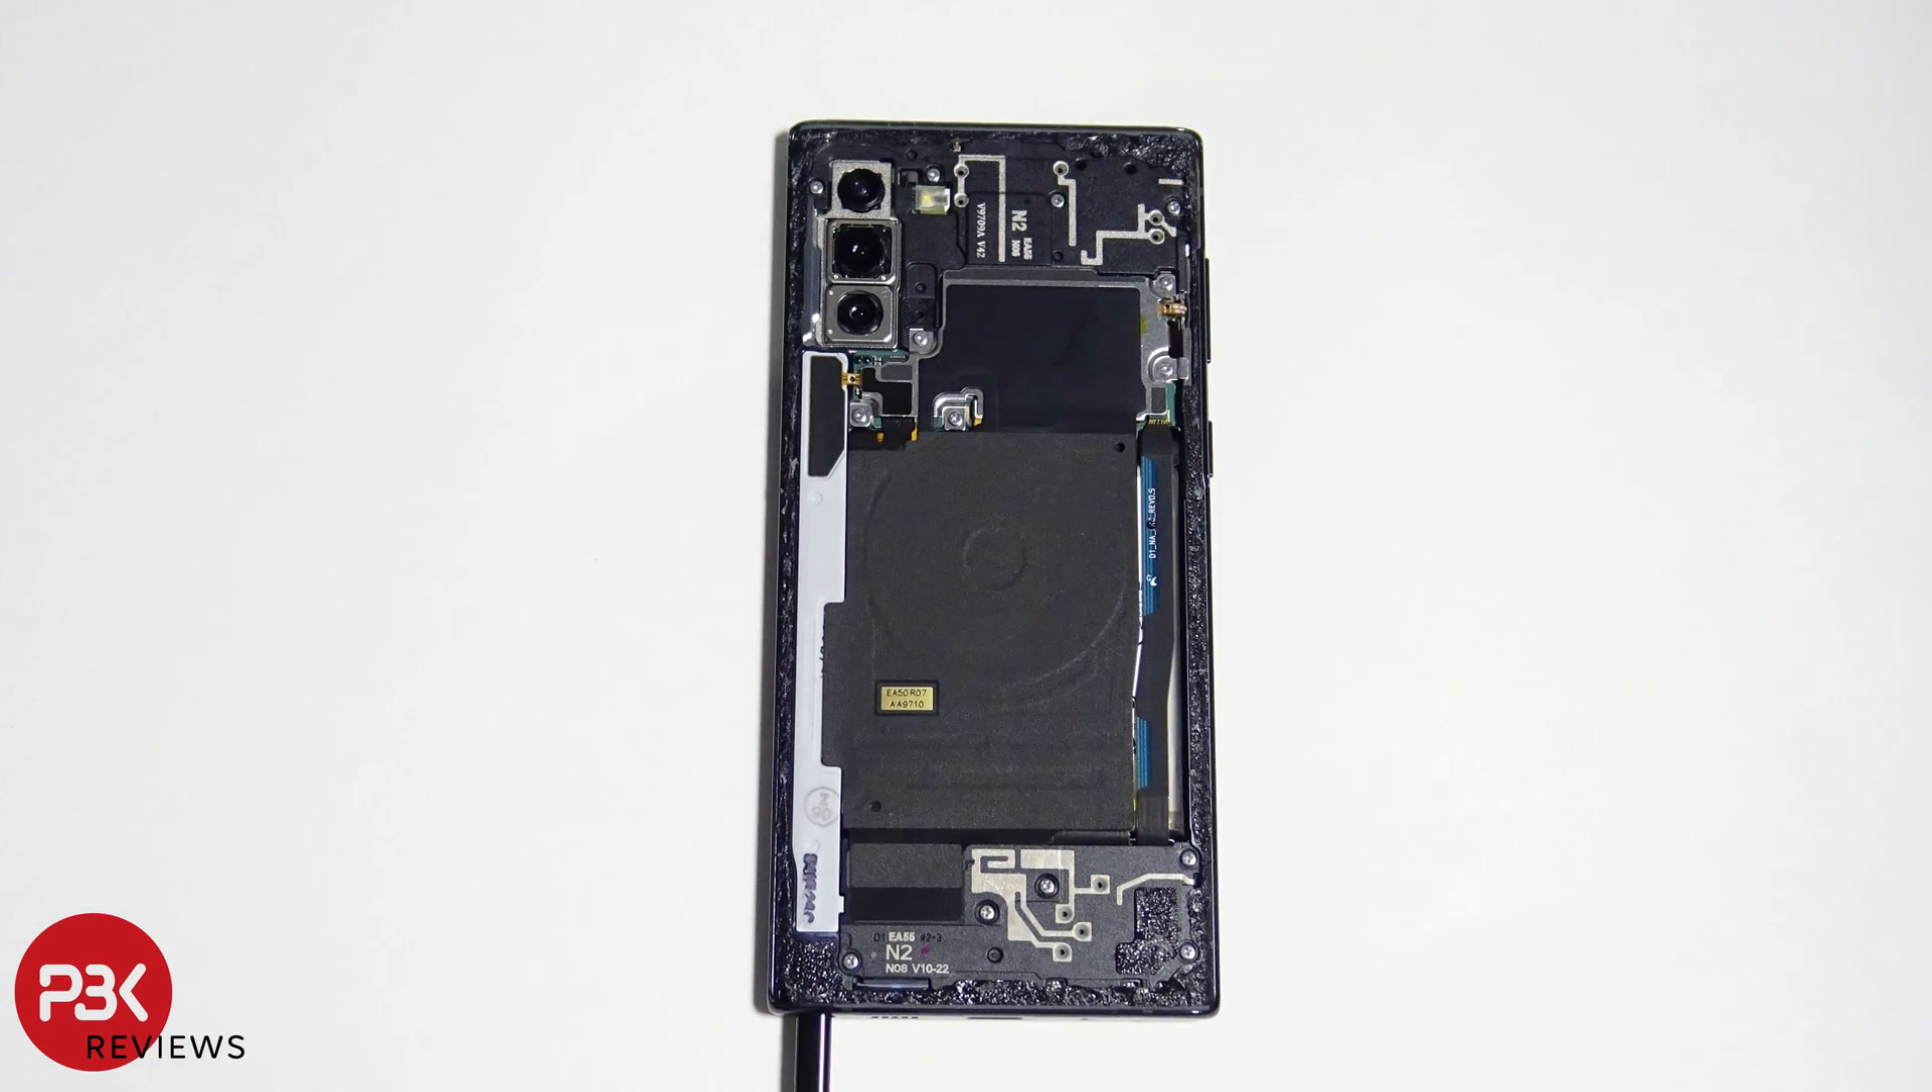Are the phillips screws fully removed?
No.